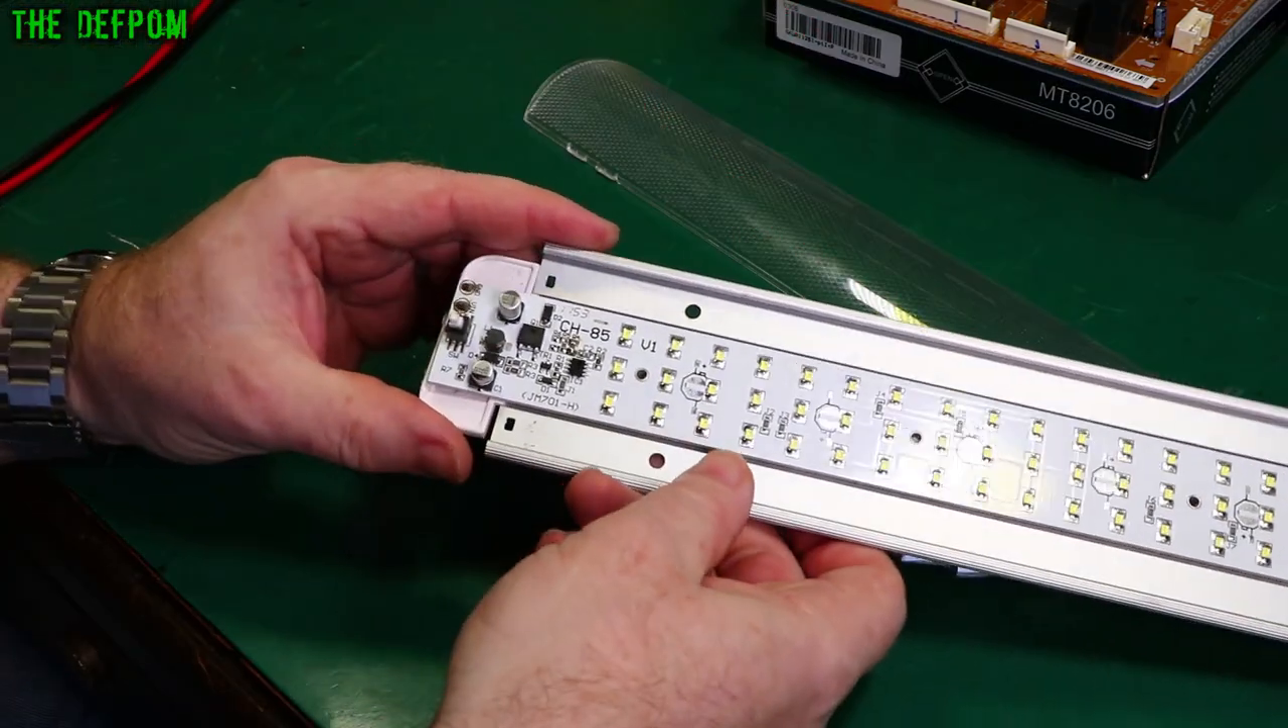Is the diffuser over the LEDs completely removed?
Yes.